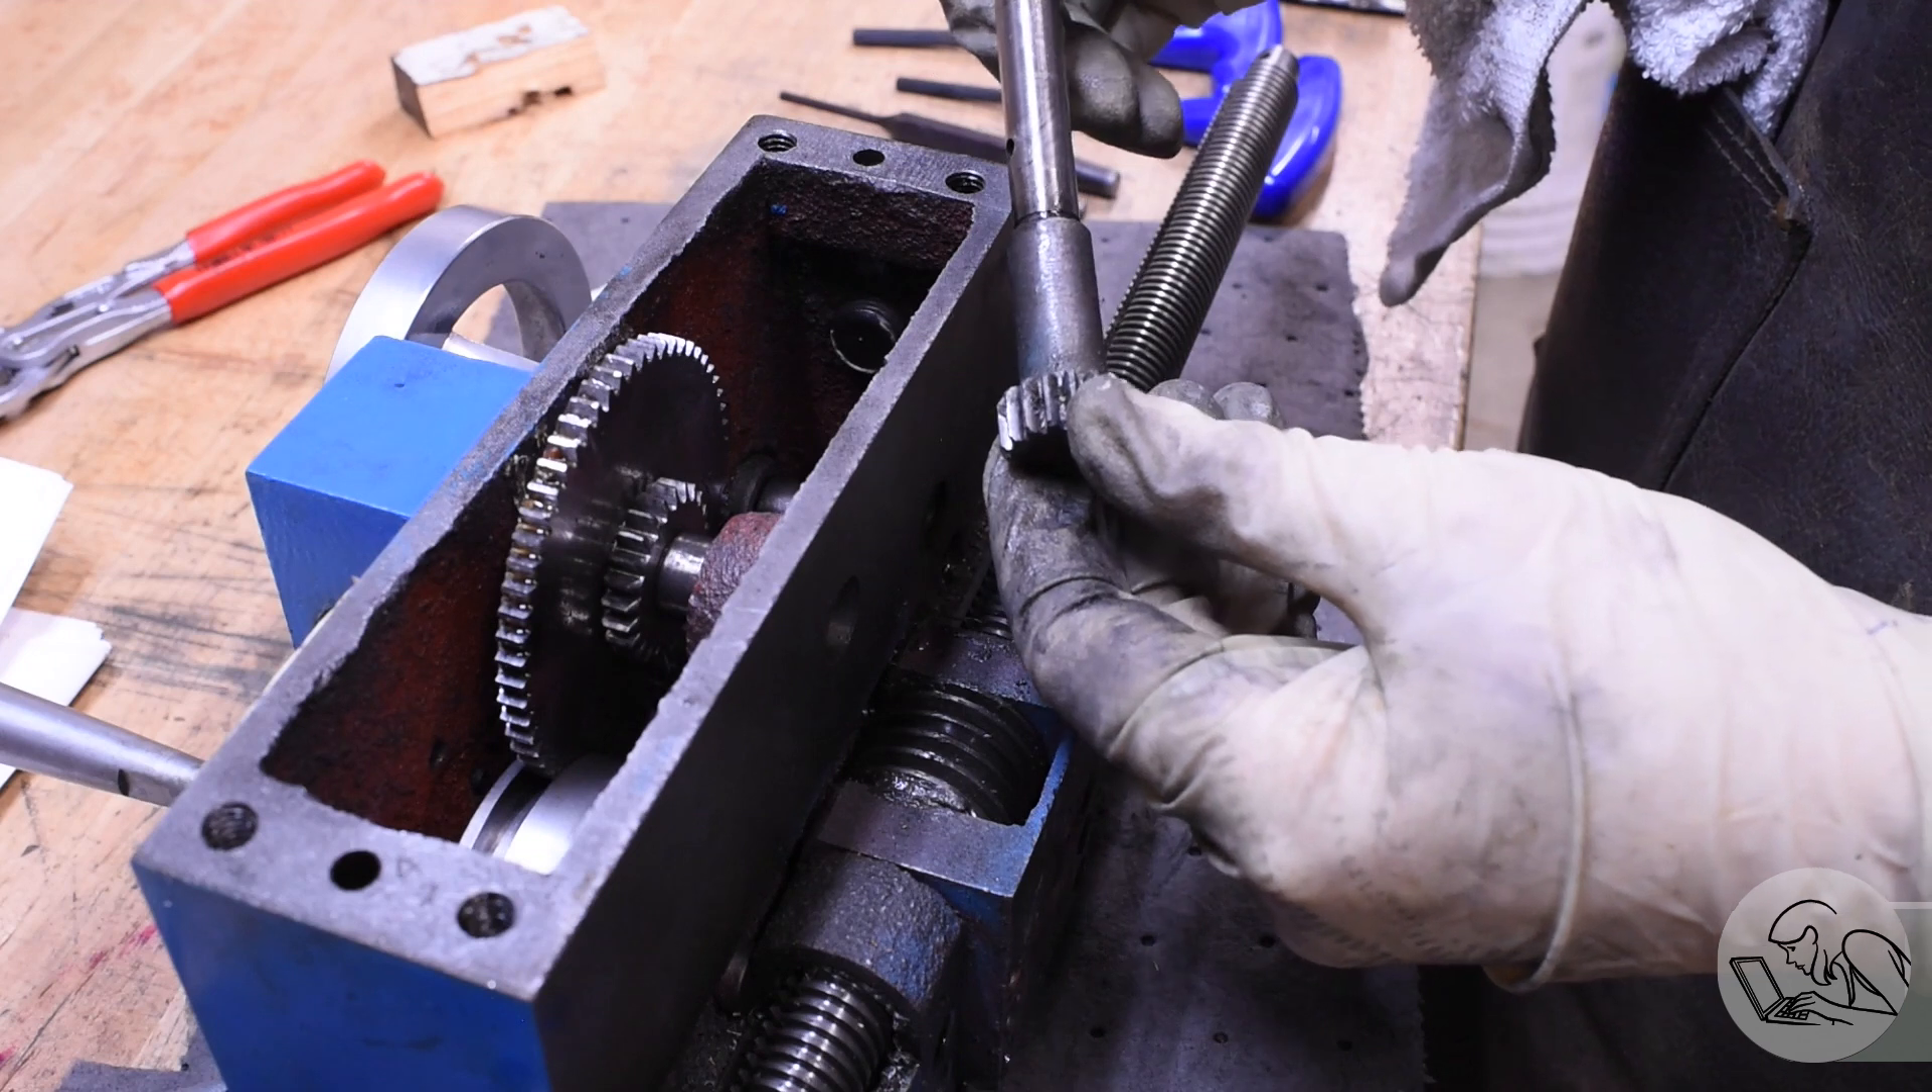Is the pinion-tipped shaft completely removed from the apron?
Yes.